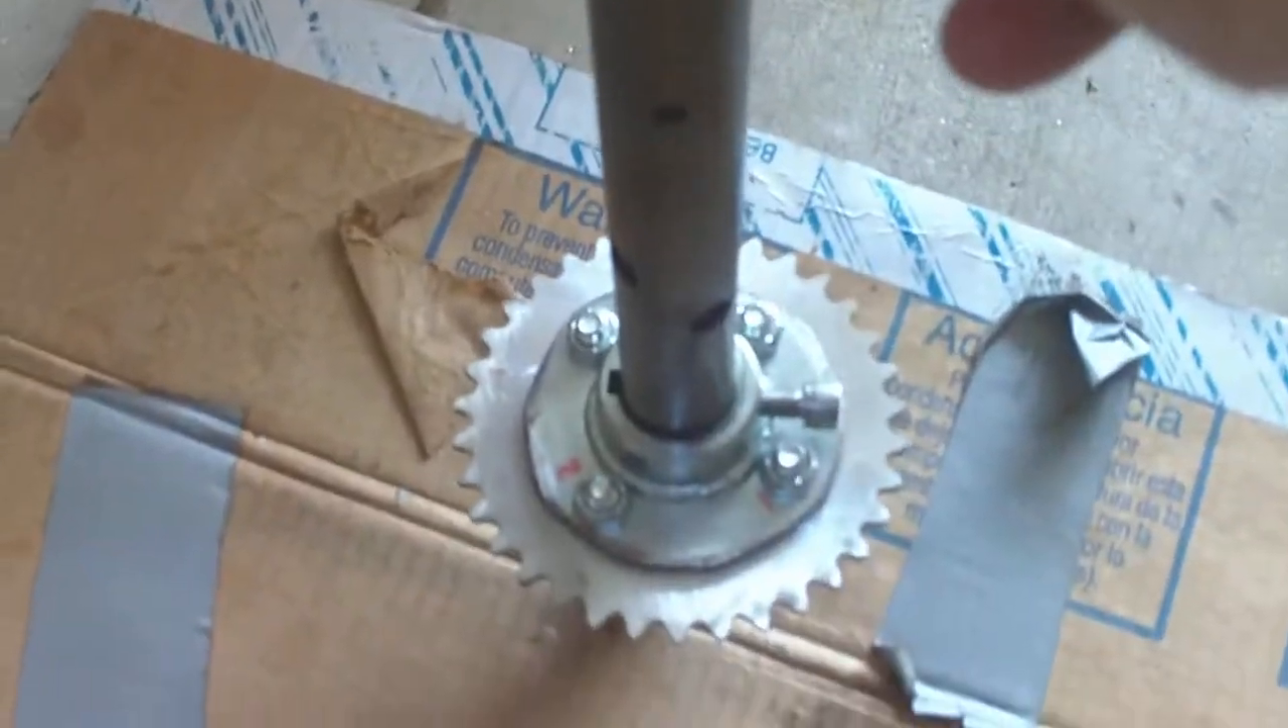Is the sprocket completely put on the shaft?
Yes.